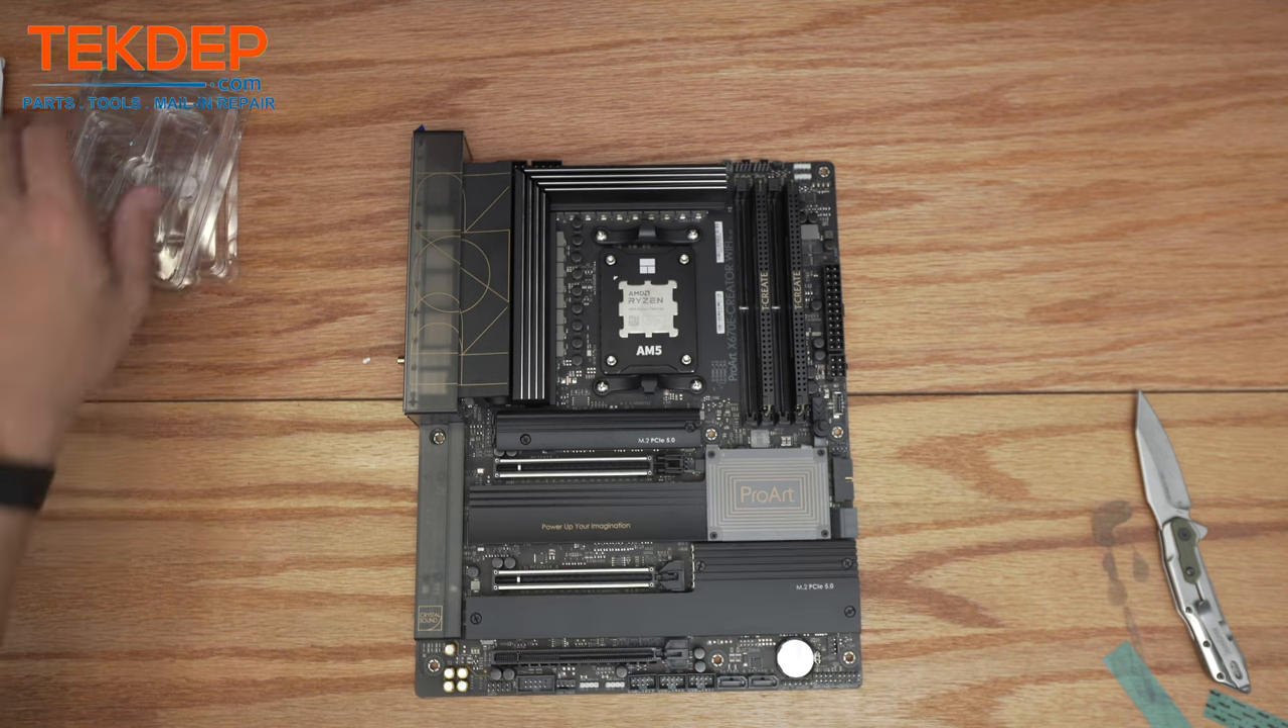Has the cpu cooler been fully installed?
No.